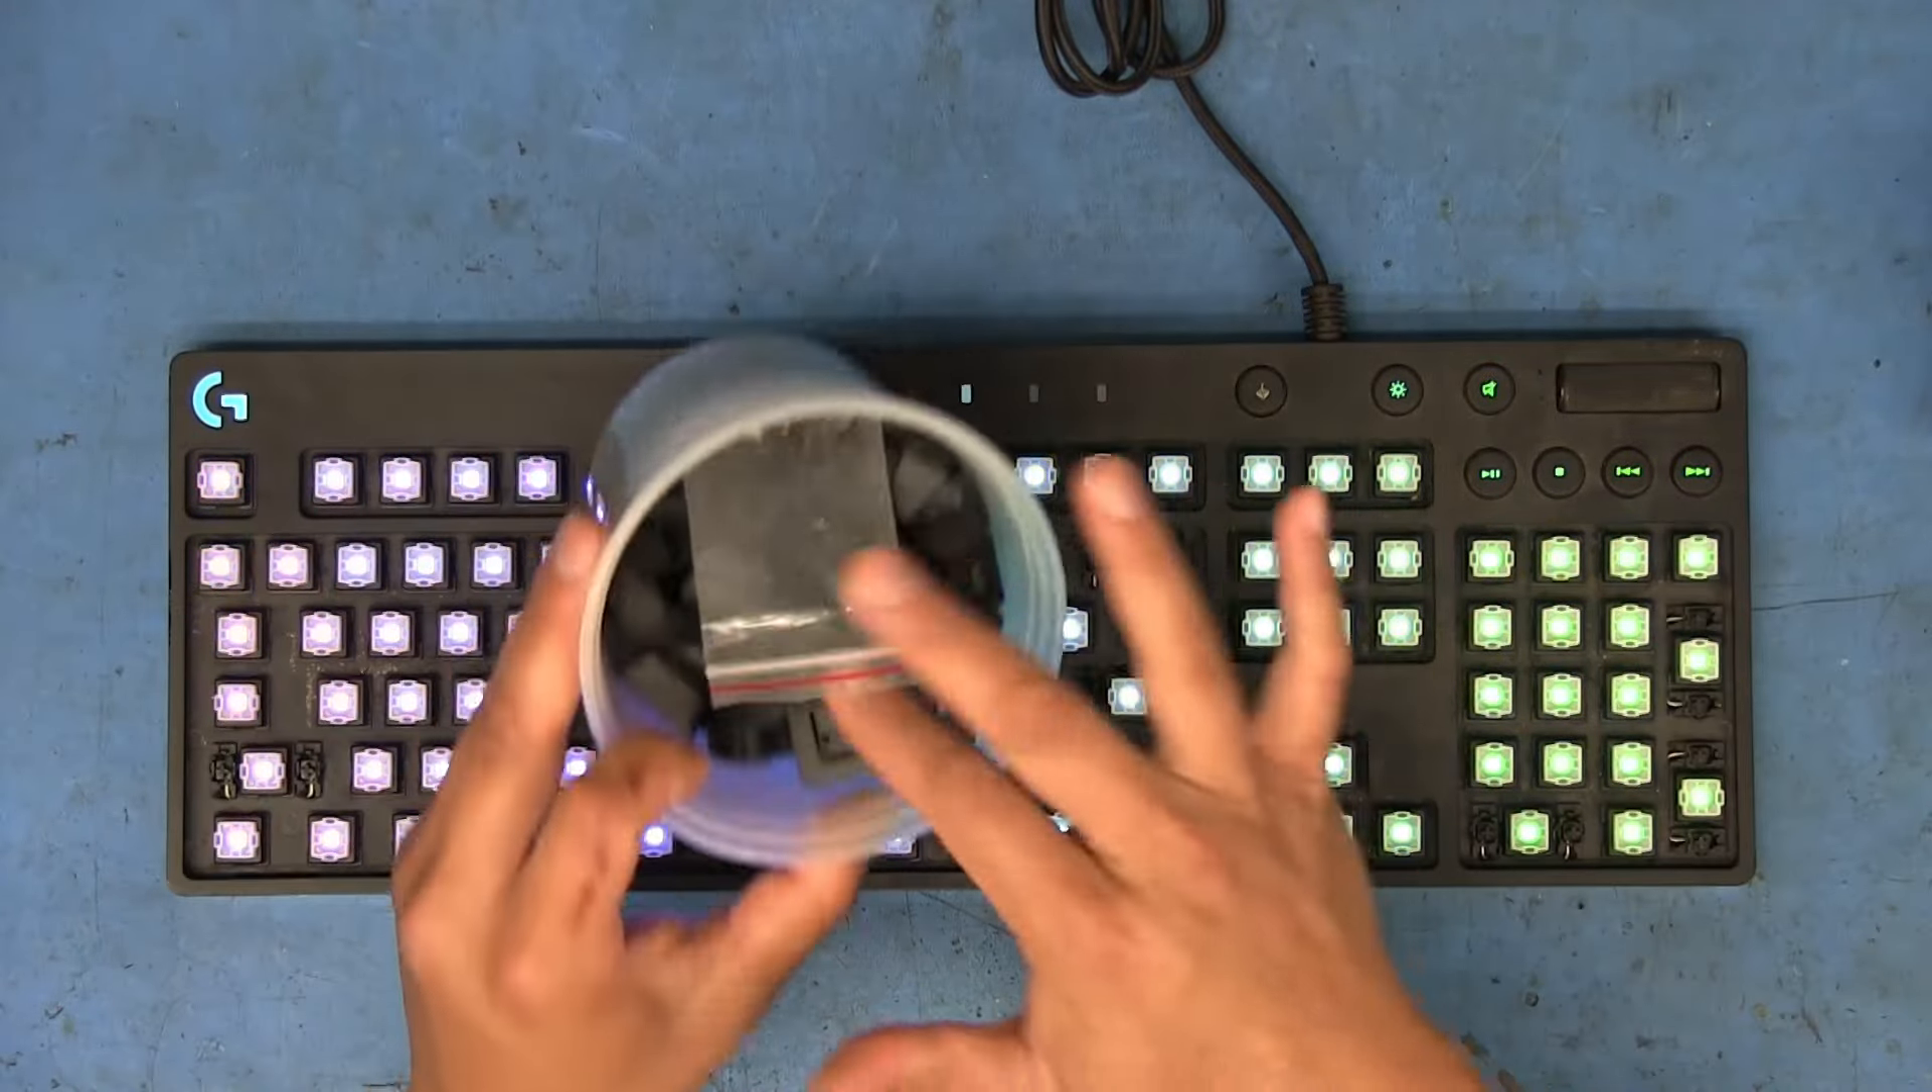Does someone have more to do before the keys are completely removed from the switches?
No.